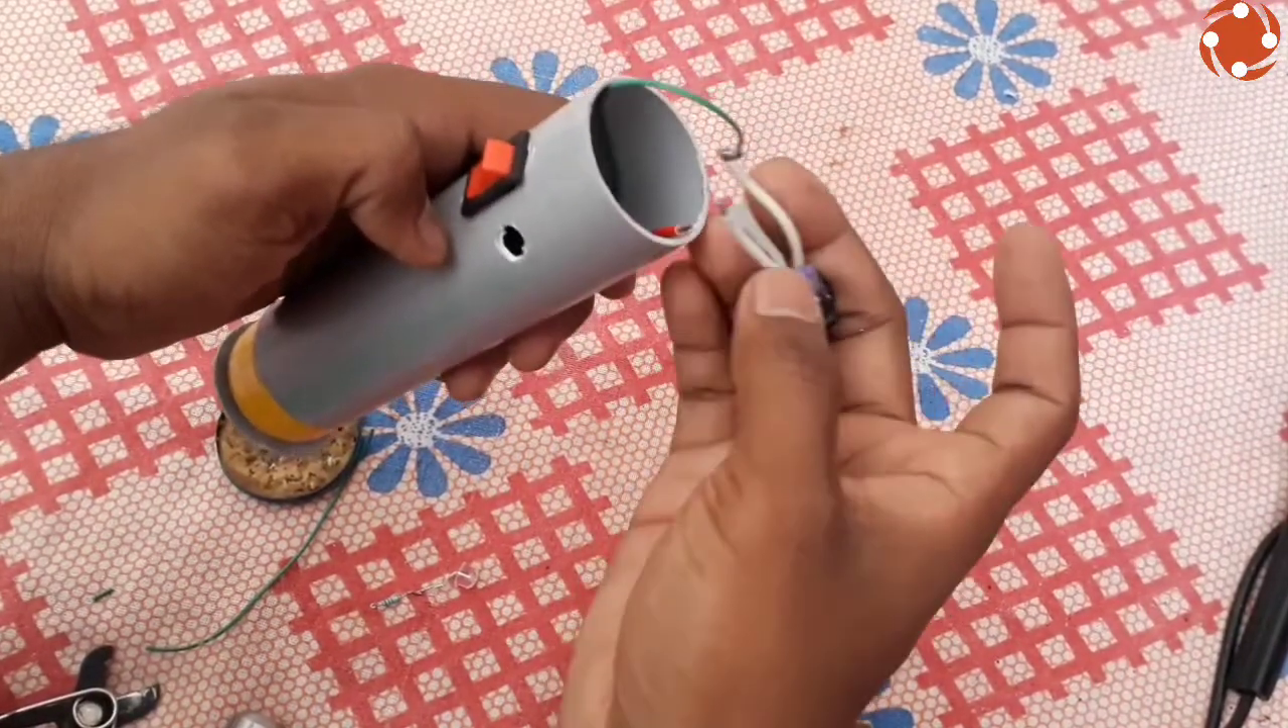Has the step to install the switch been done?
Yes.